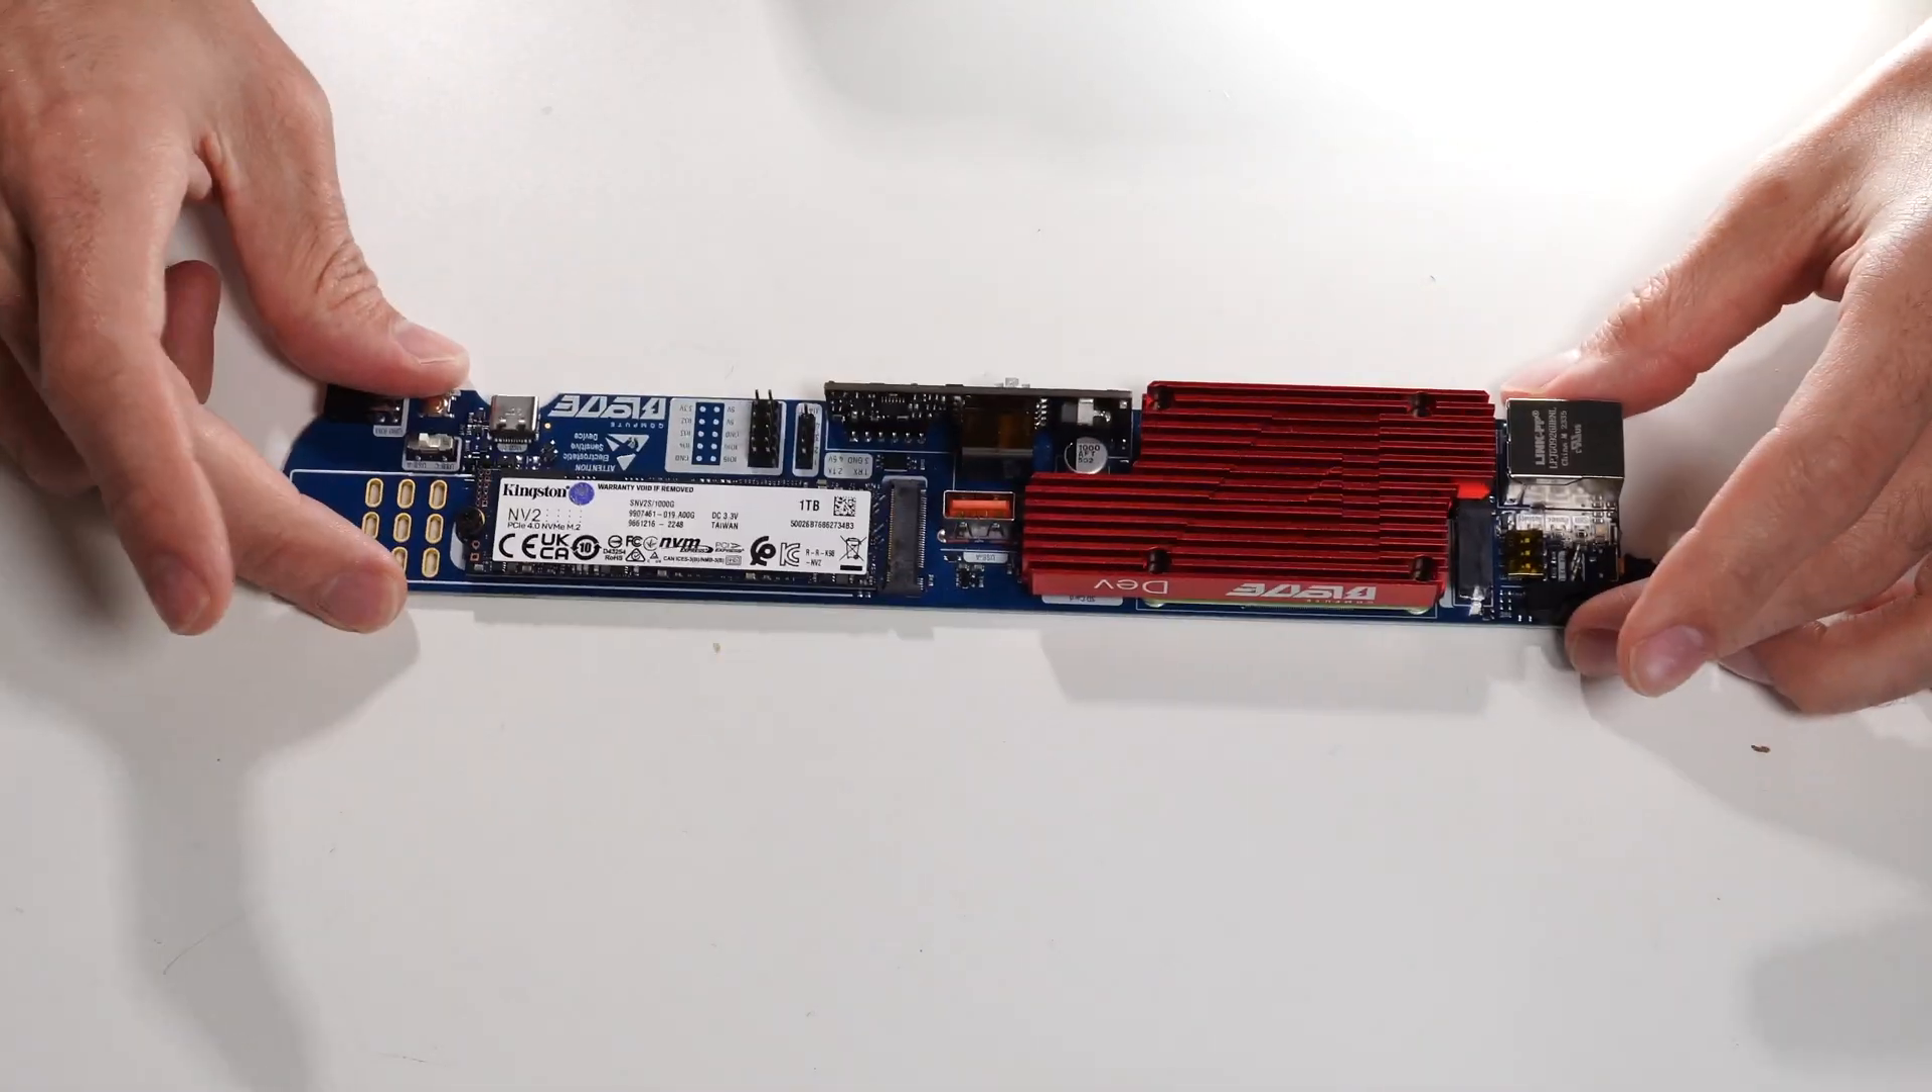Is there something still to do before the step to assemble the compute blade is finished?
No.